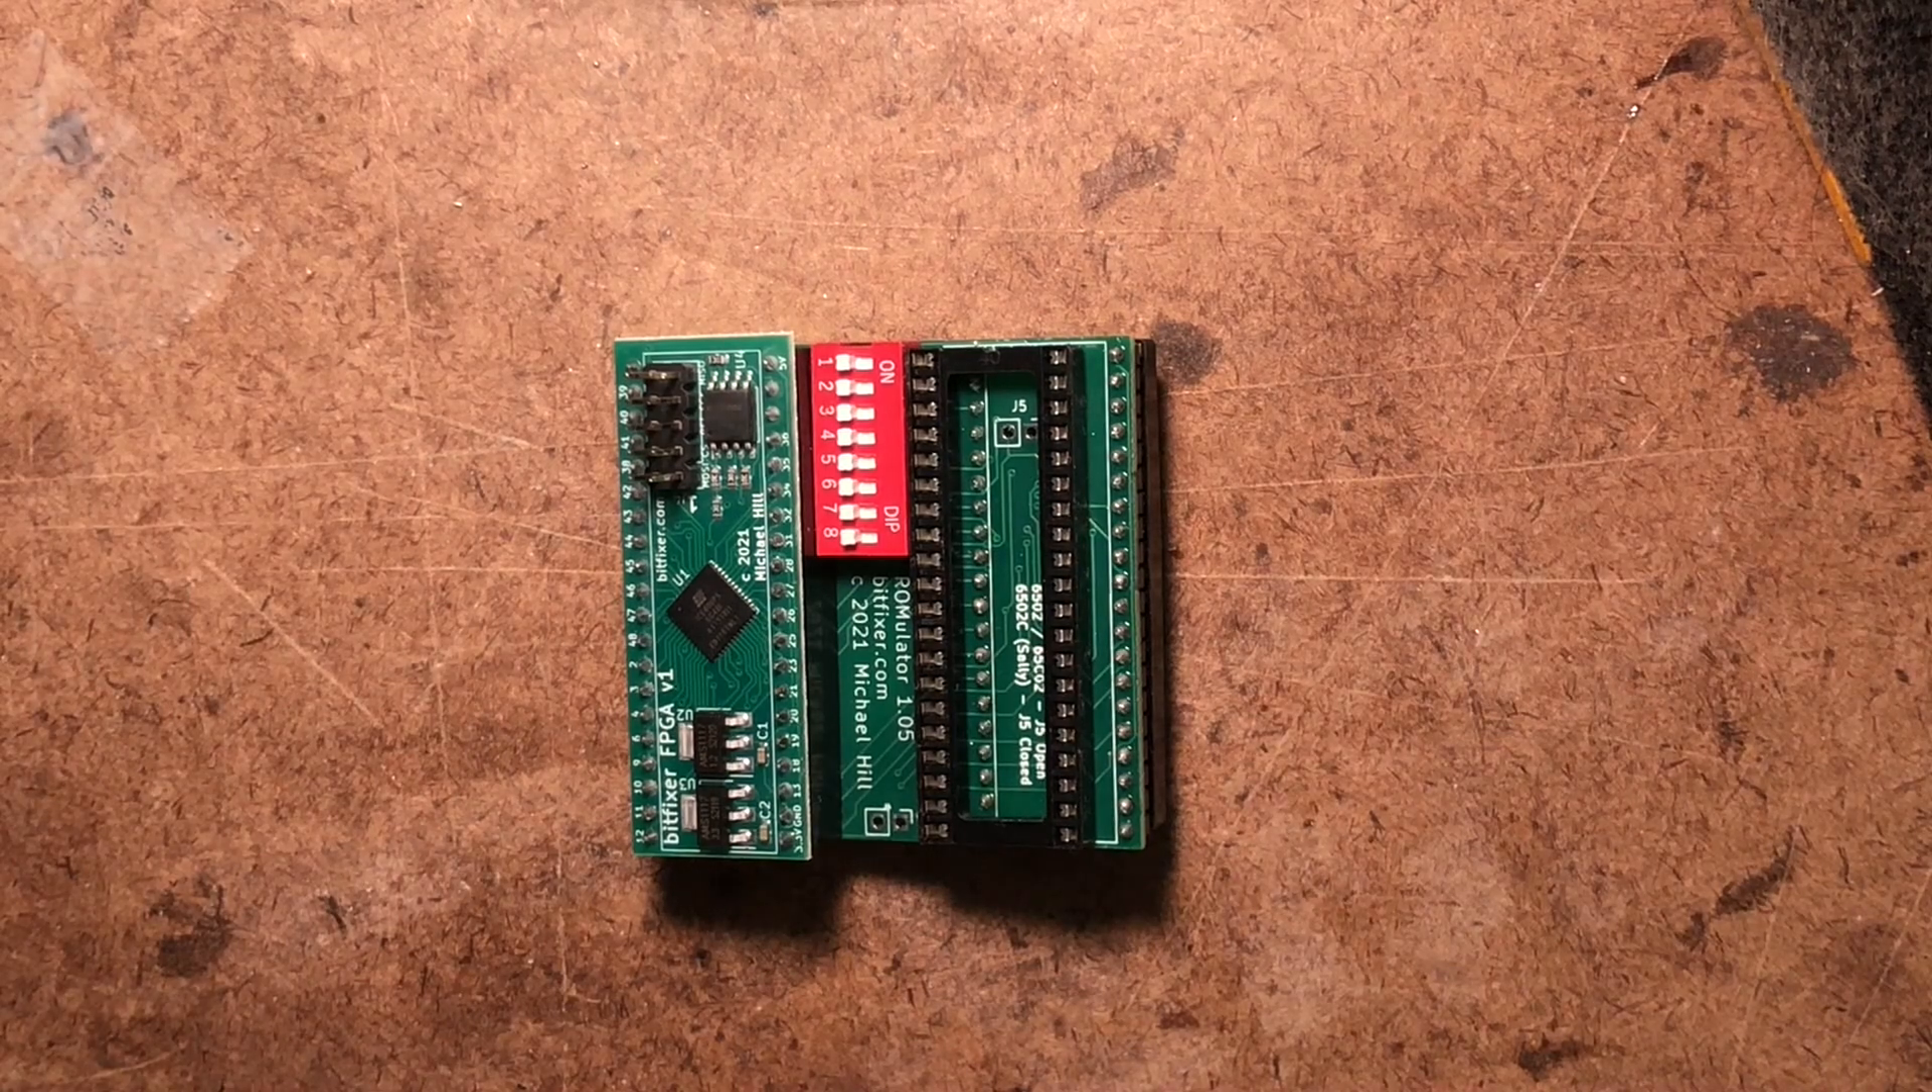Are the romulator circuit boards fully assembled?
Yes.